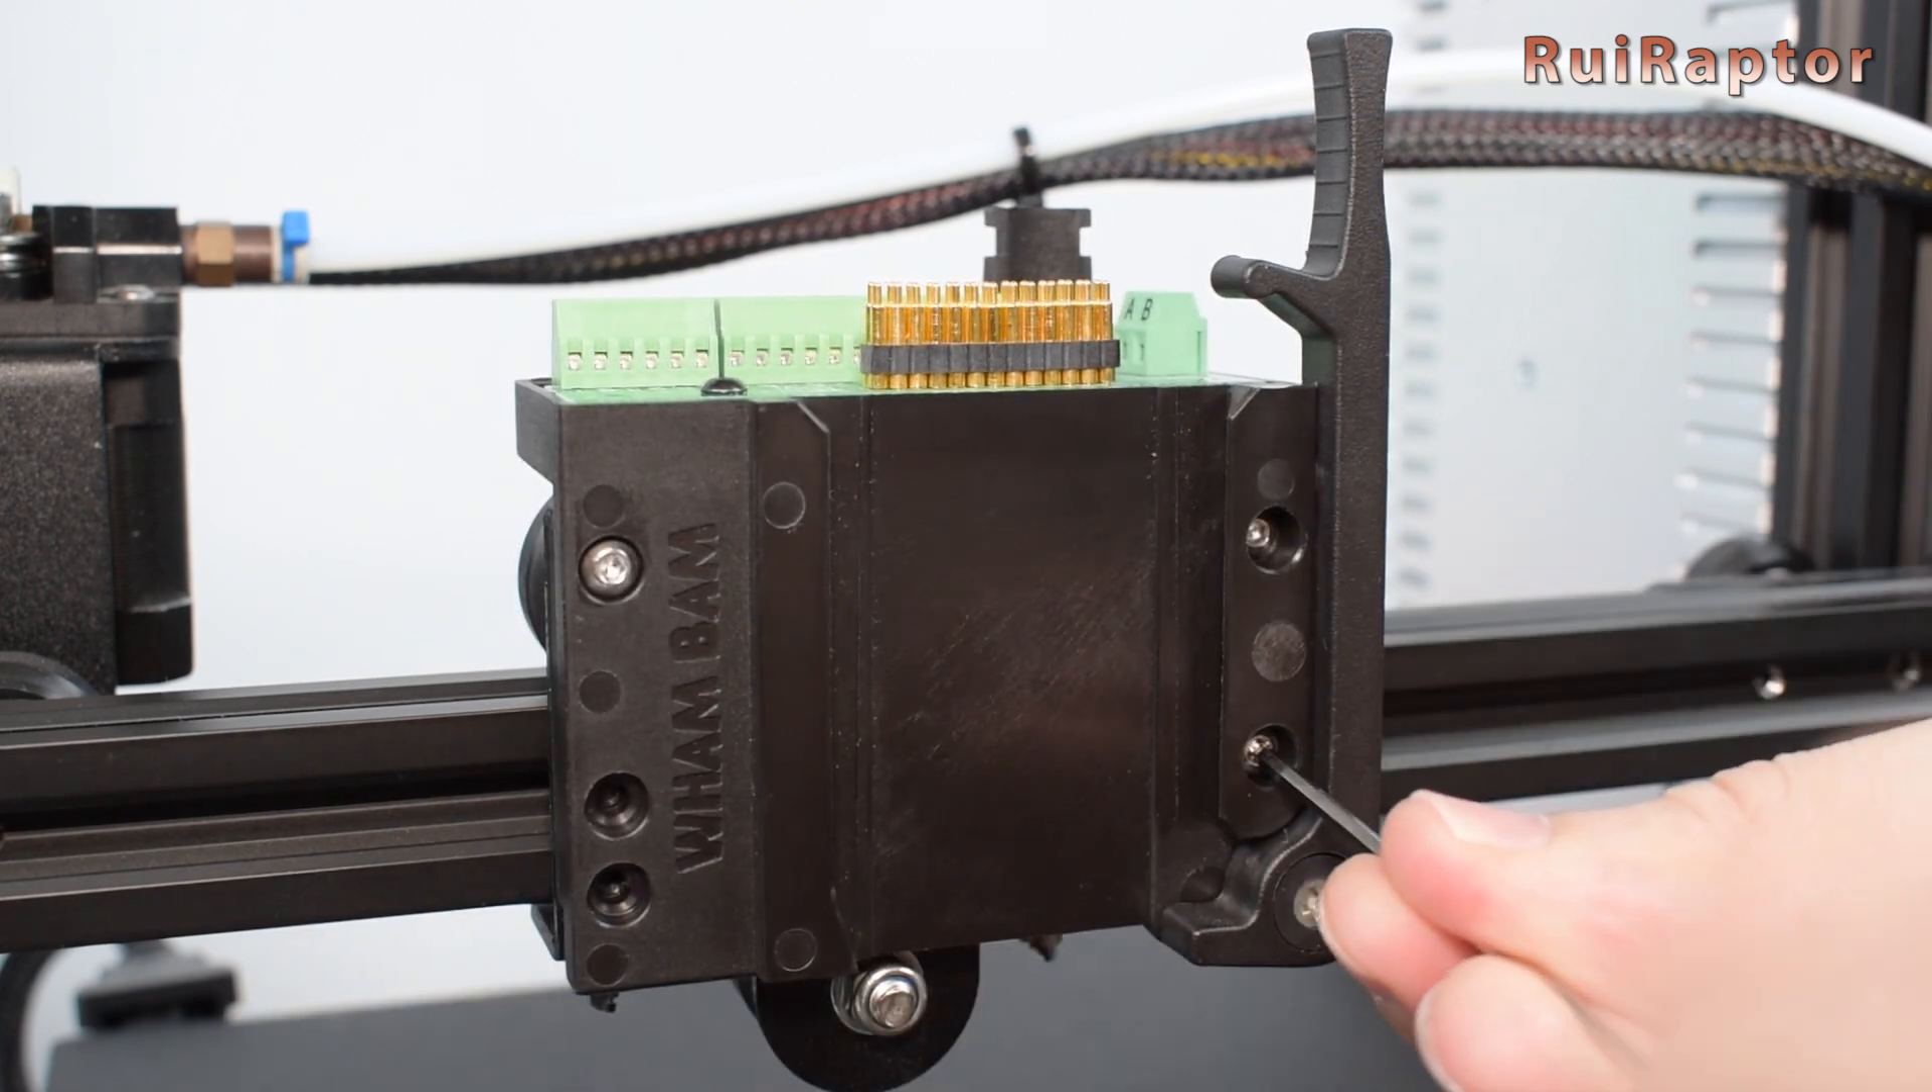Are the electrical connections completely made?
No.